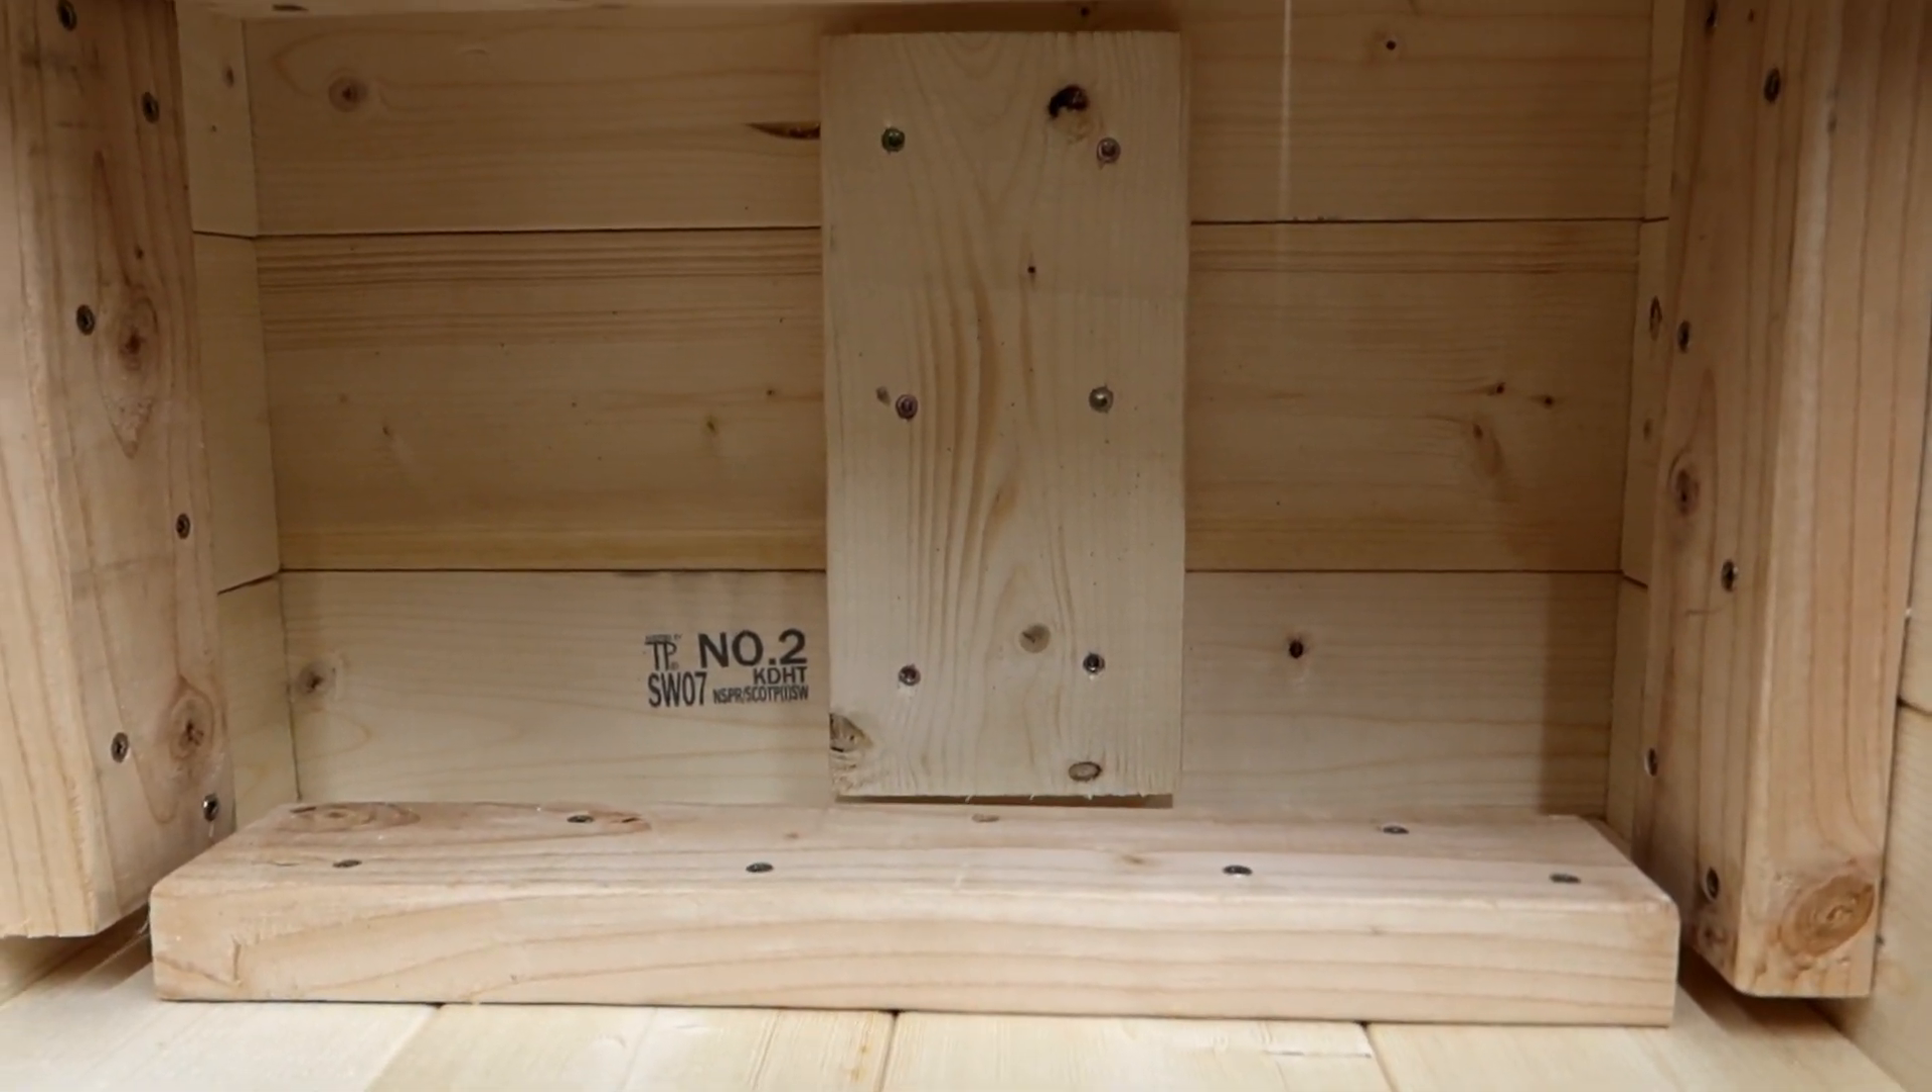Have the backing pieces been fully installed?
Yes.